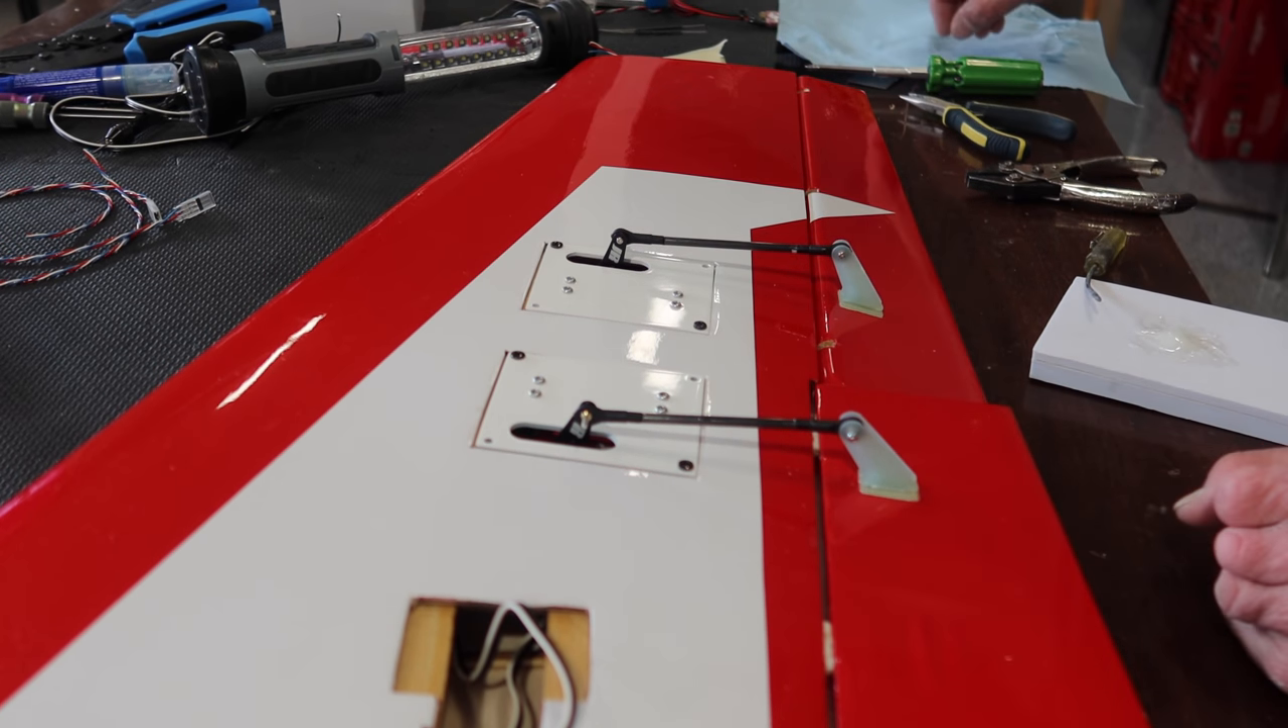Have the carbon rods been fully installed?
Yes.